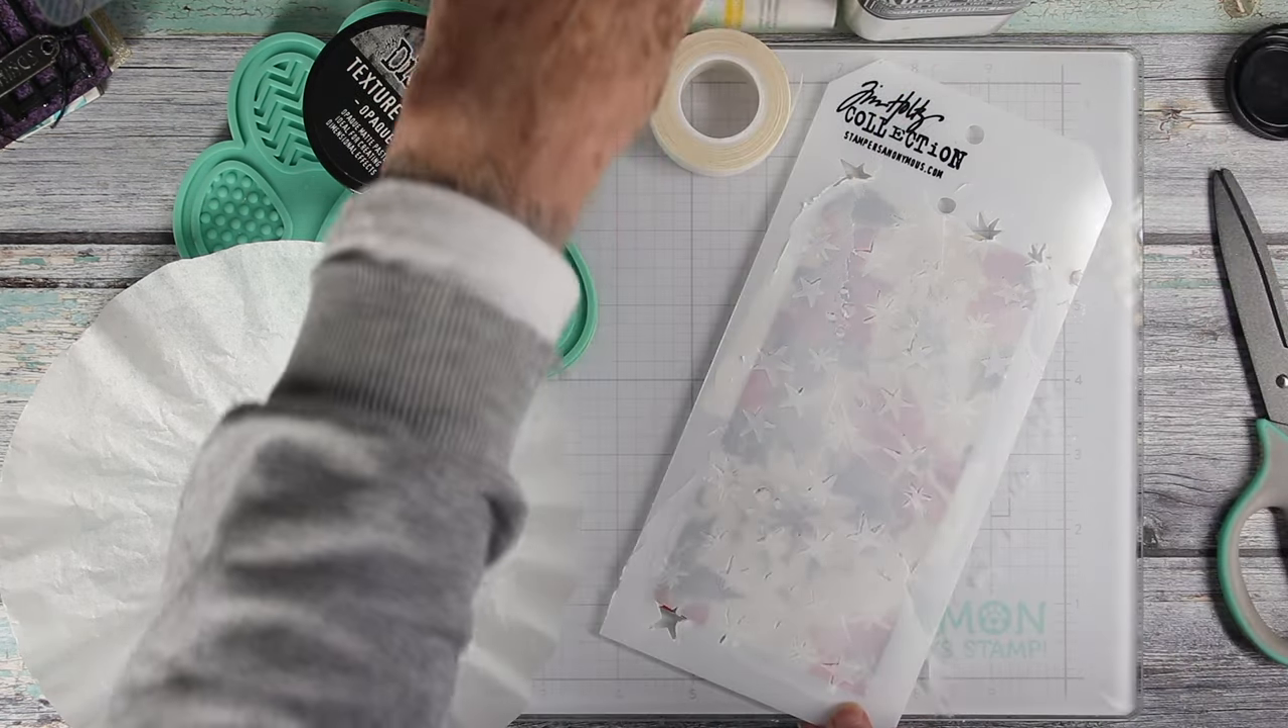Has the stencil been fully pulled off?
No.